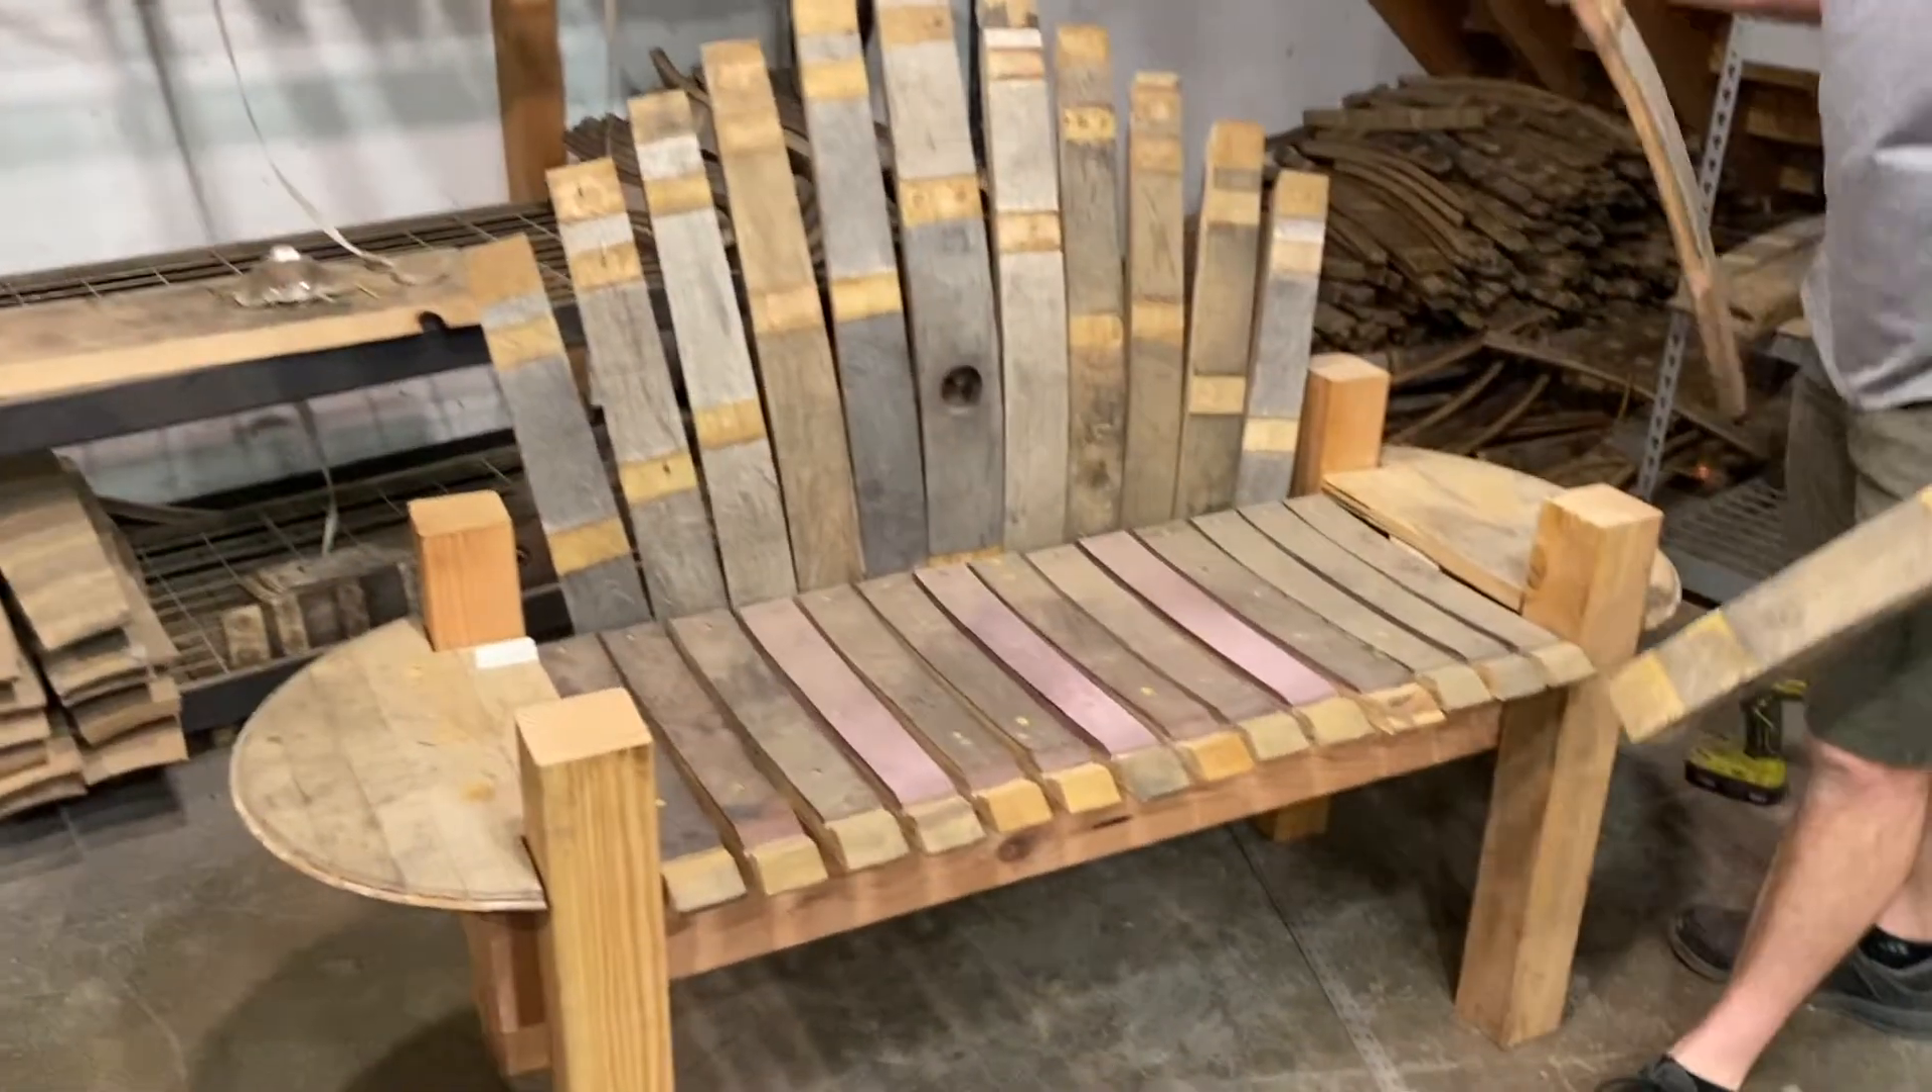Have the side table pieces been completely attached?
Yes.